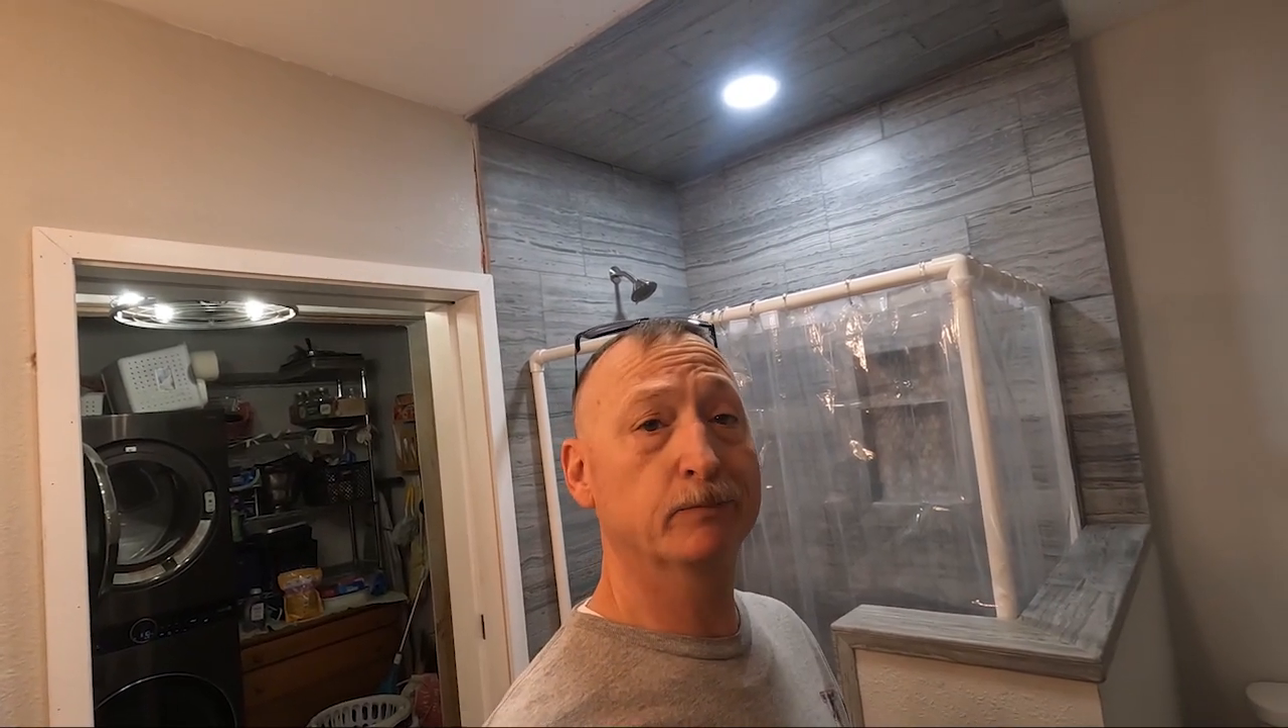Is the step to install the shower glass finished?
No.